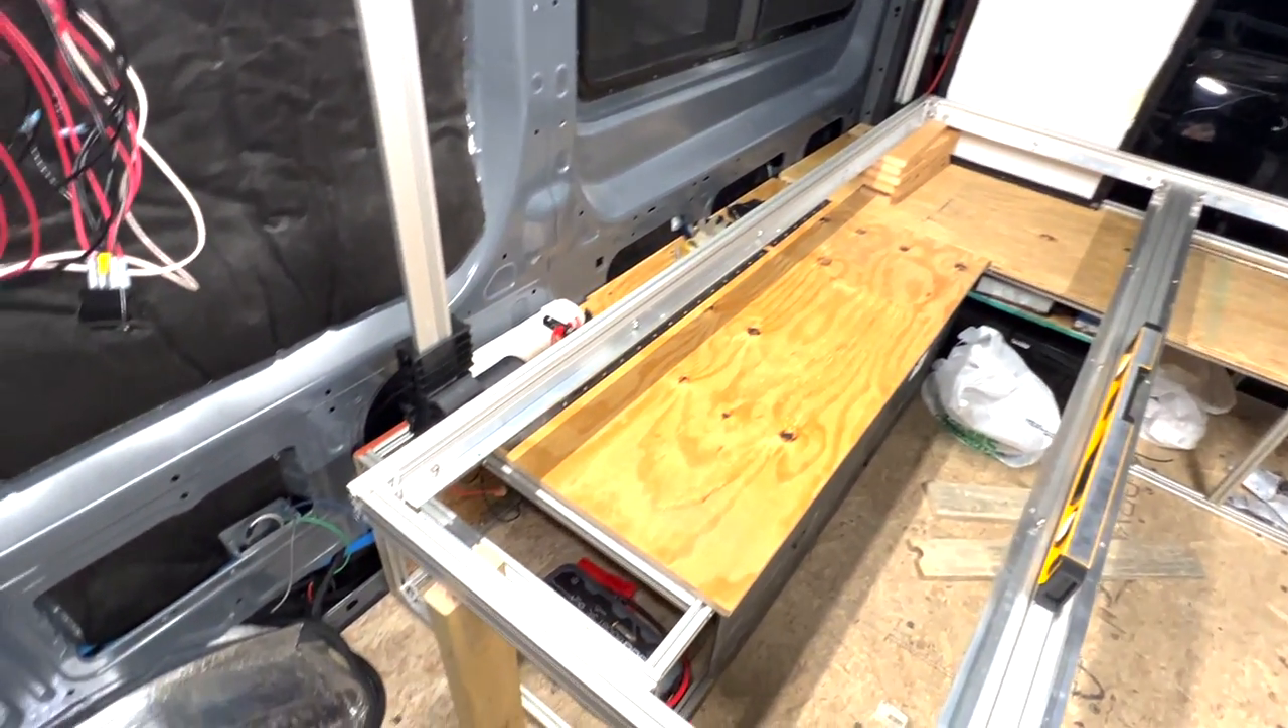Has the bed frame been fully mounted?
No.